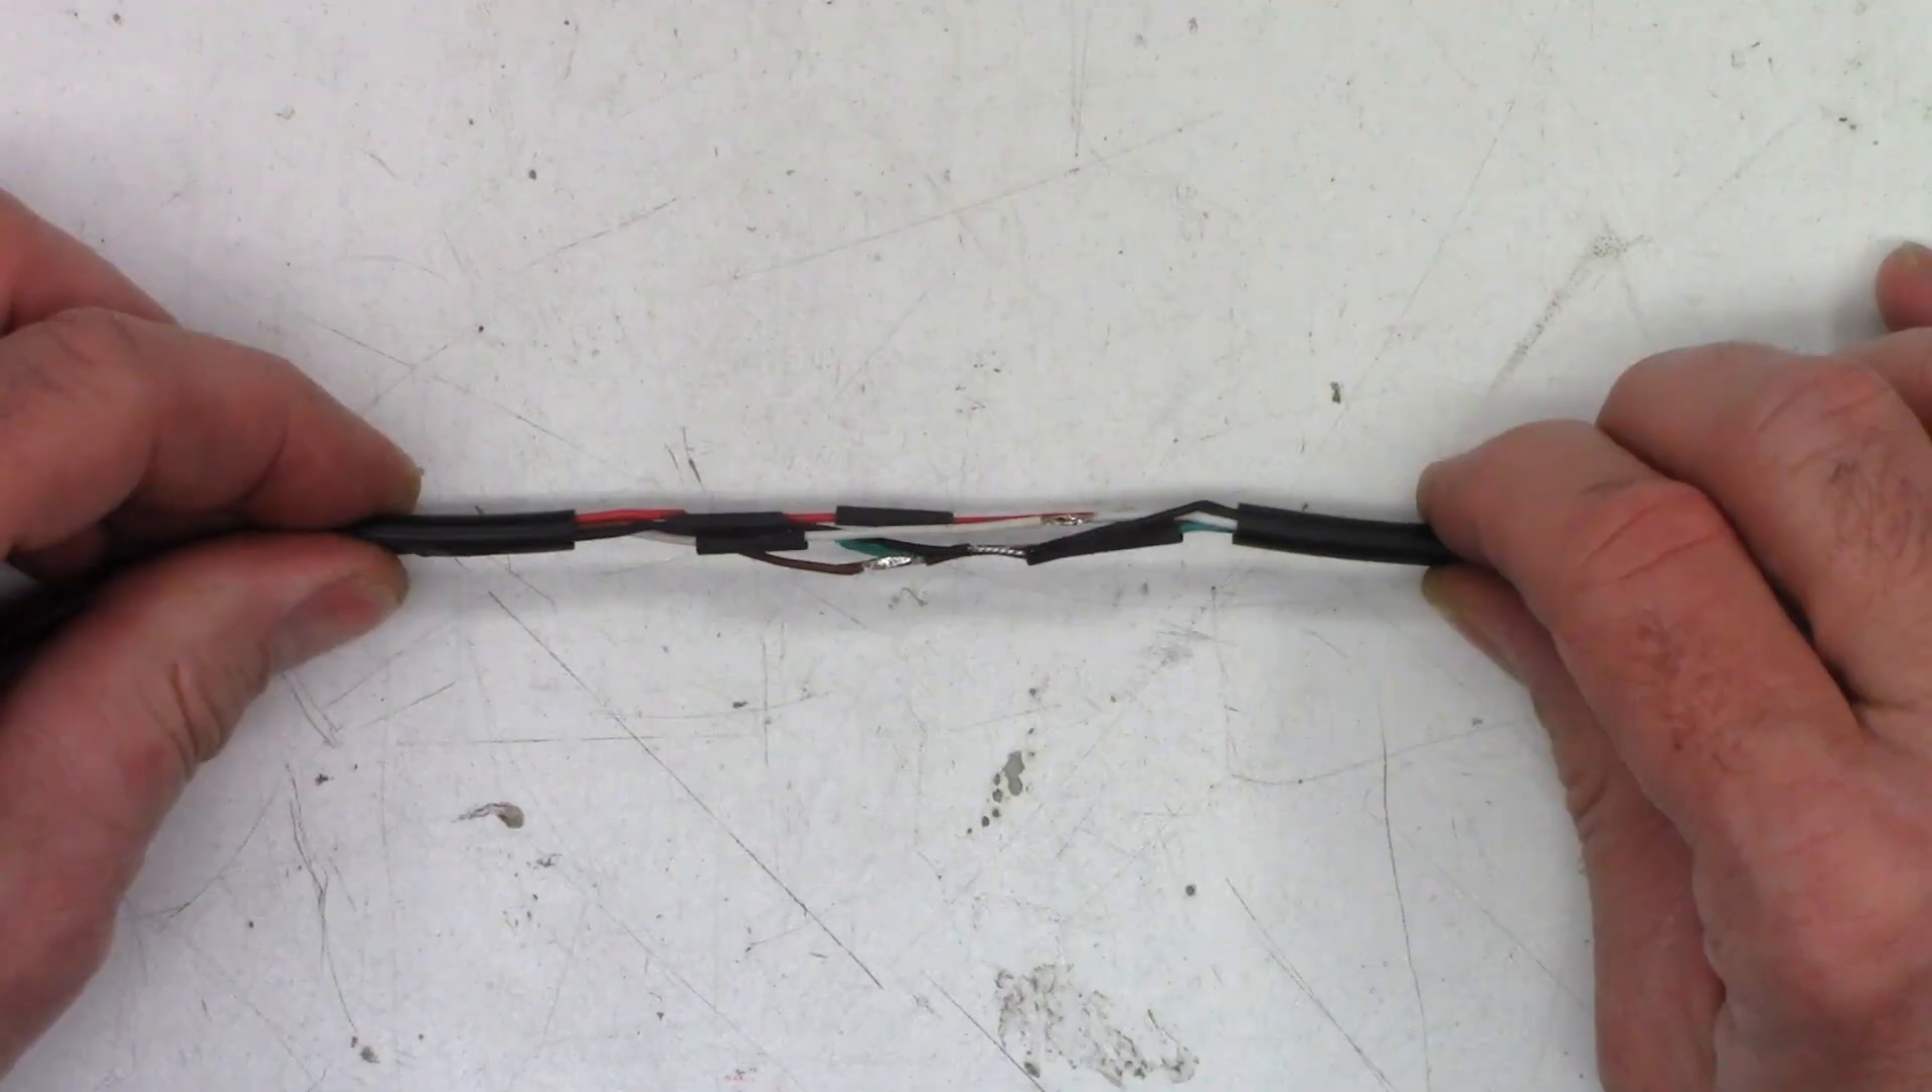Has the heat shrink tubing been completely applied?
No.